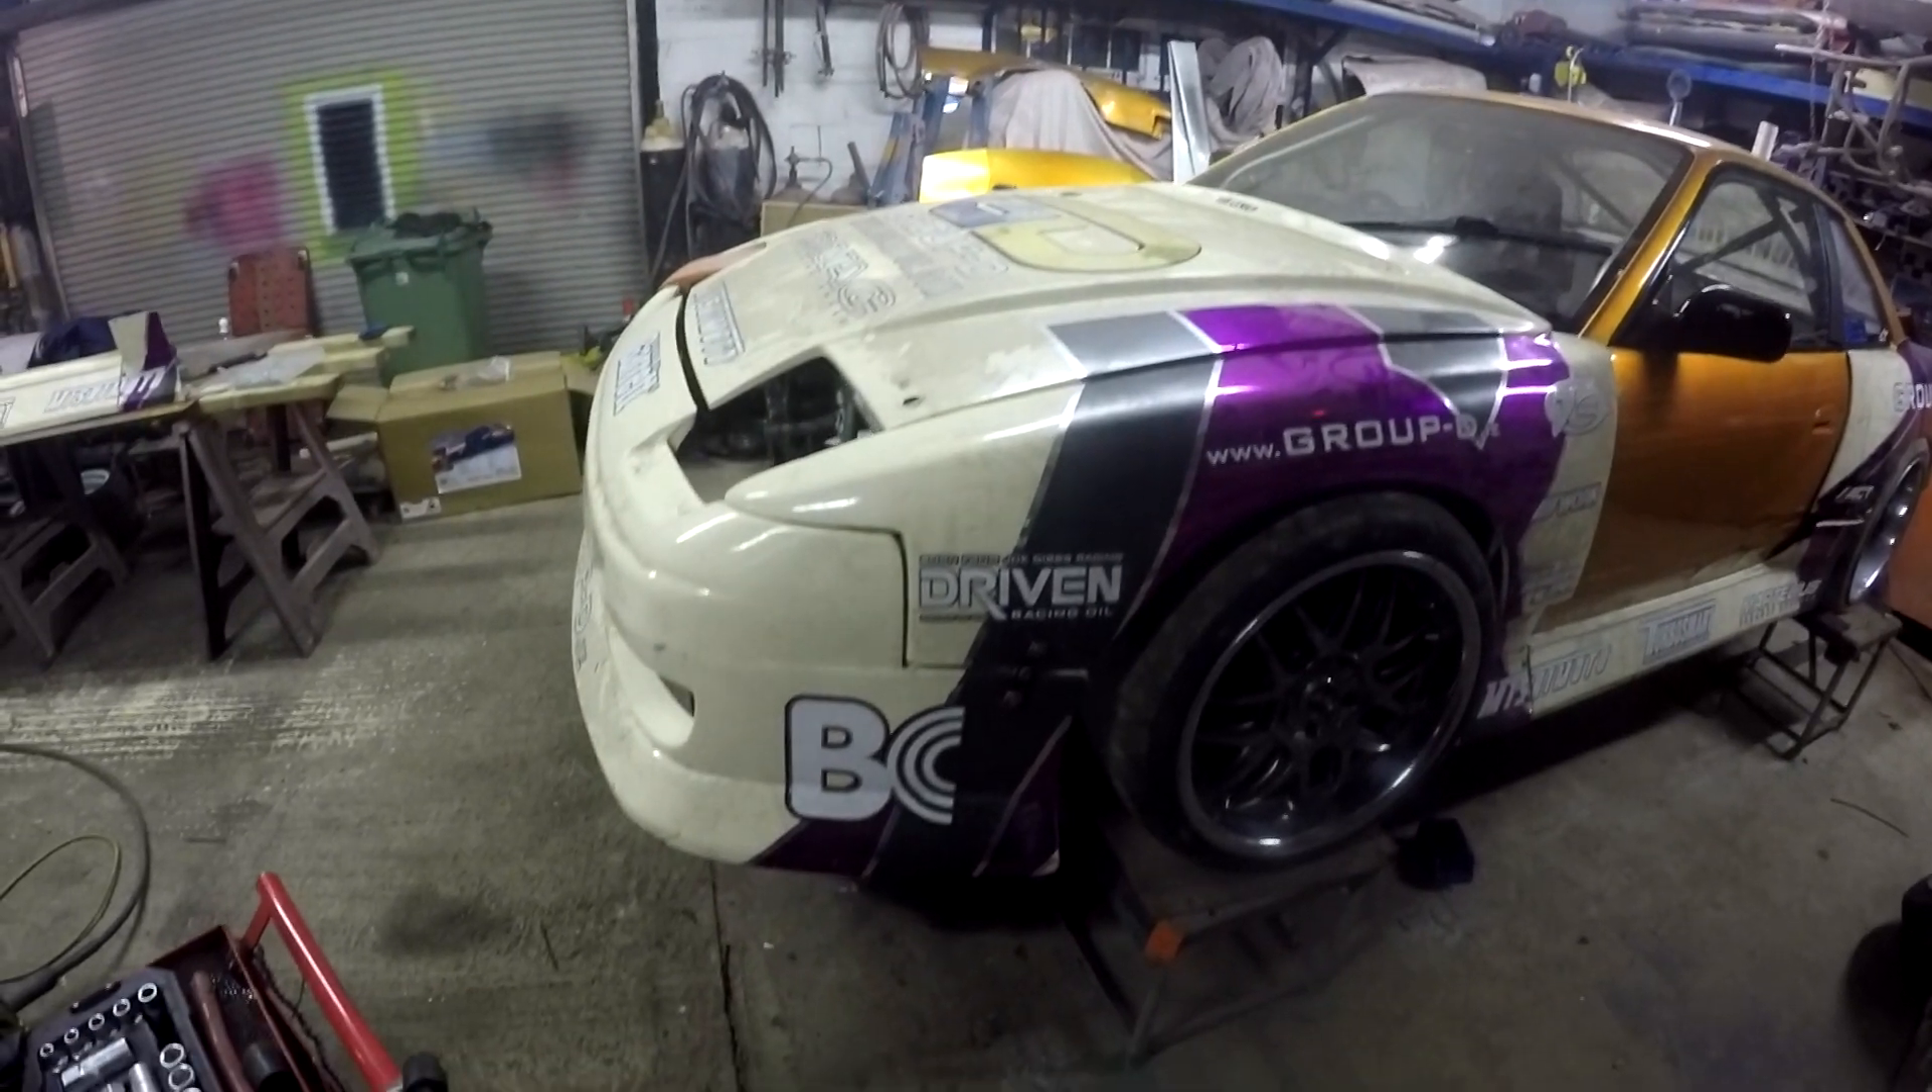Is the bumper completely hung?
Yes.